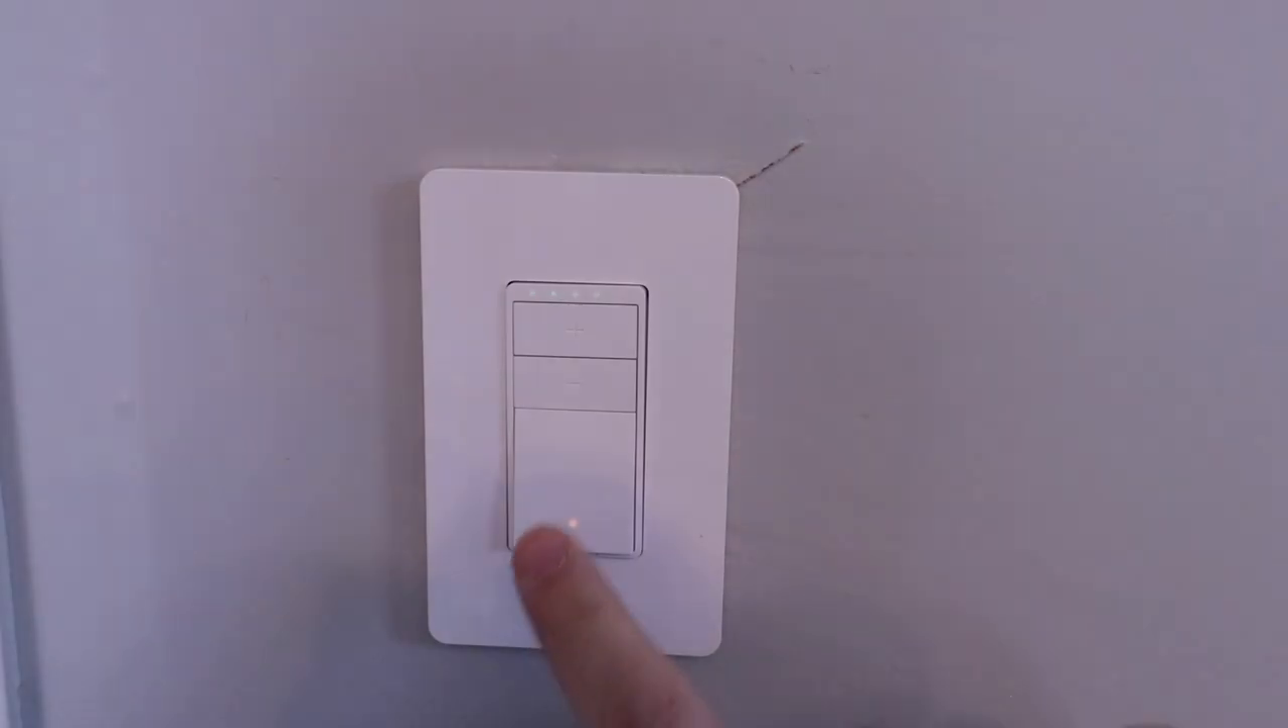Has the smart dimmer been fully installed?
Yes.